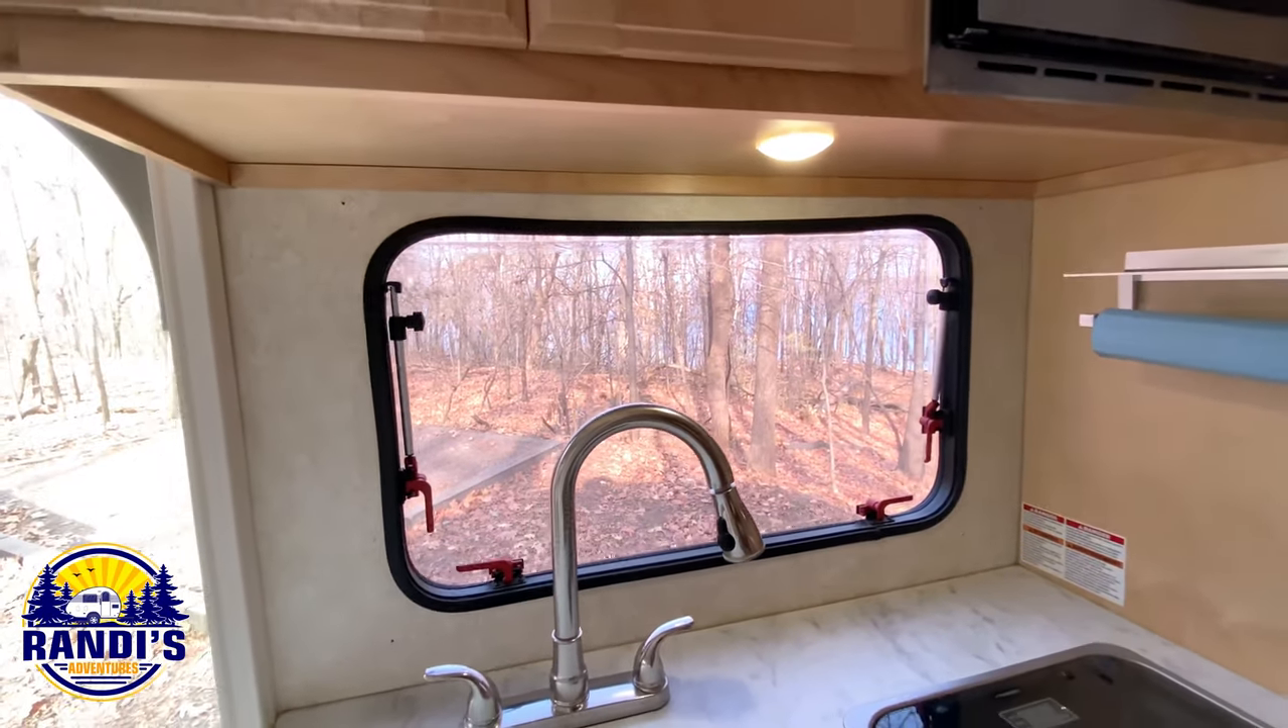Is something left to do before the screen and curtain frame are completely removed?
No.